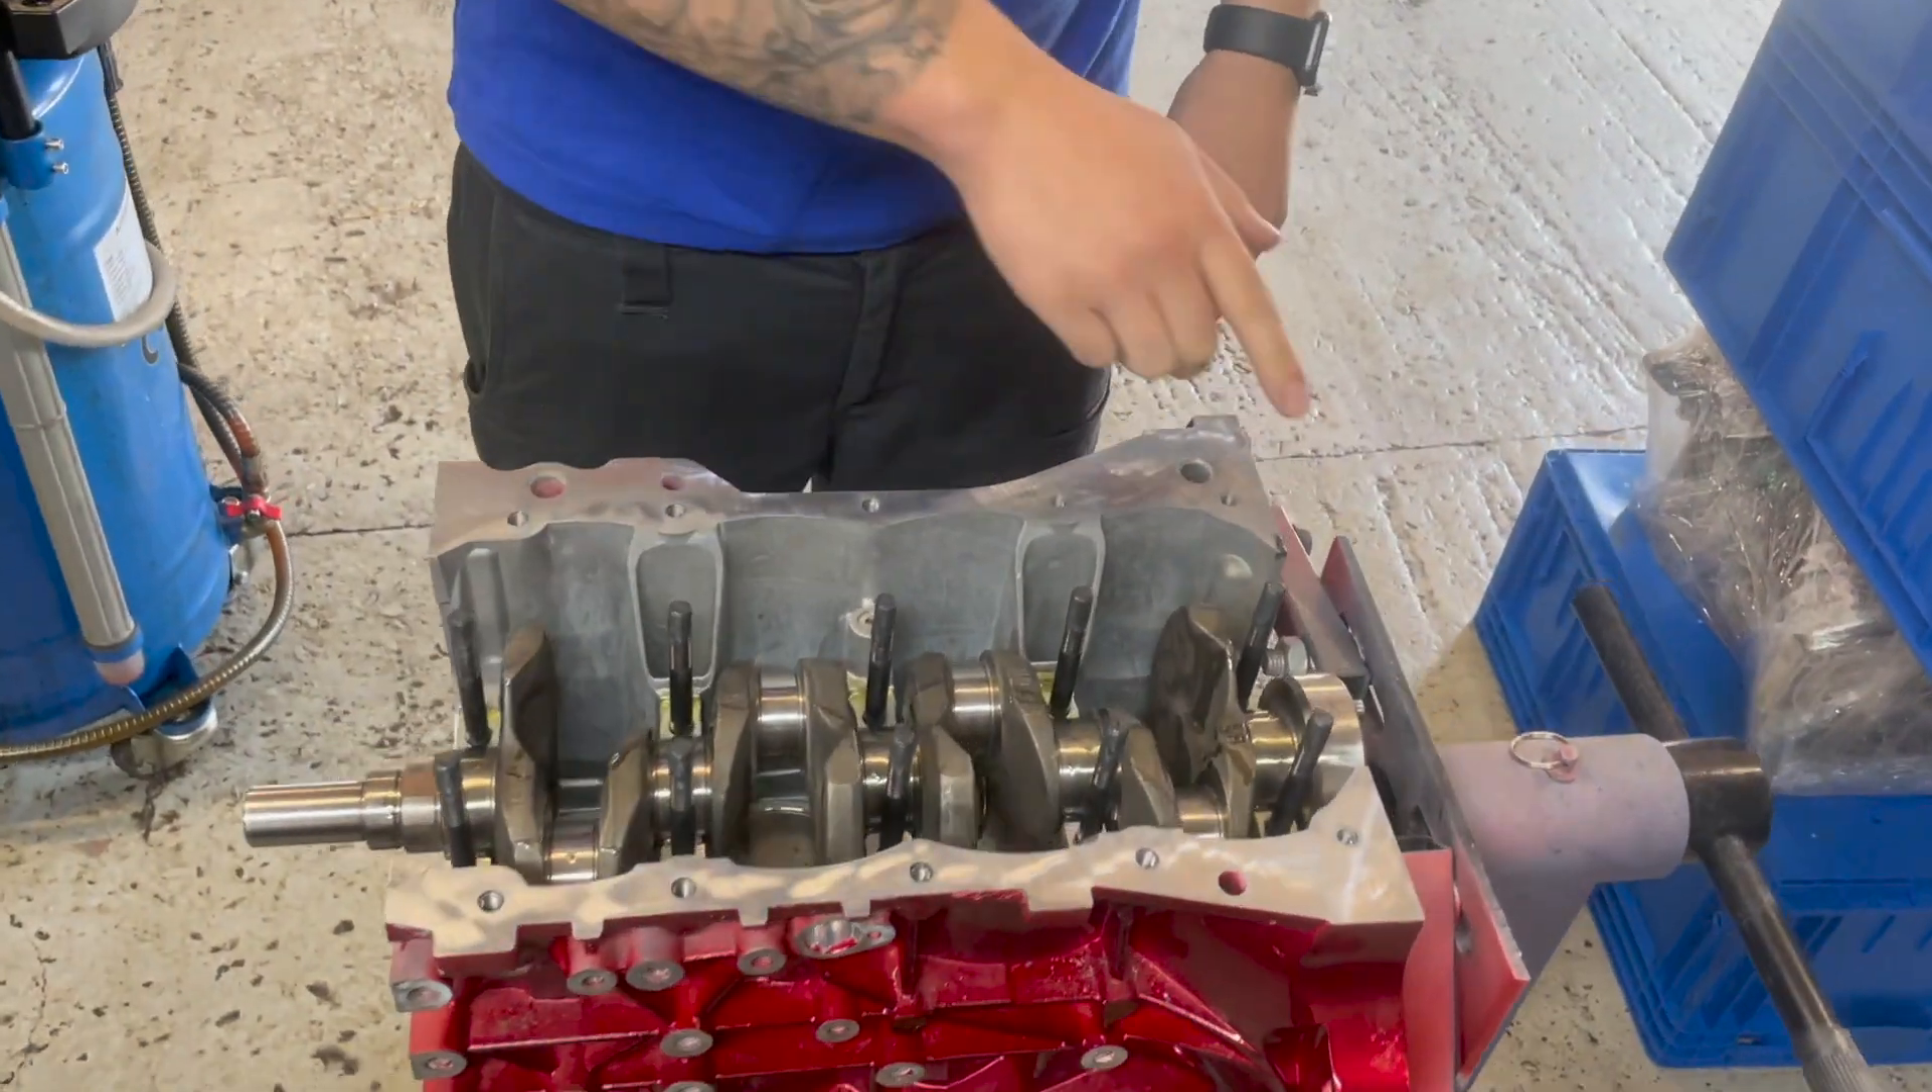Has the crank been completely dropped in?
Yes.